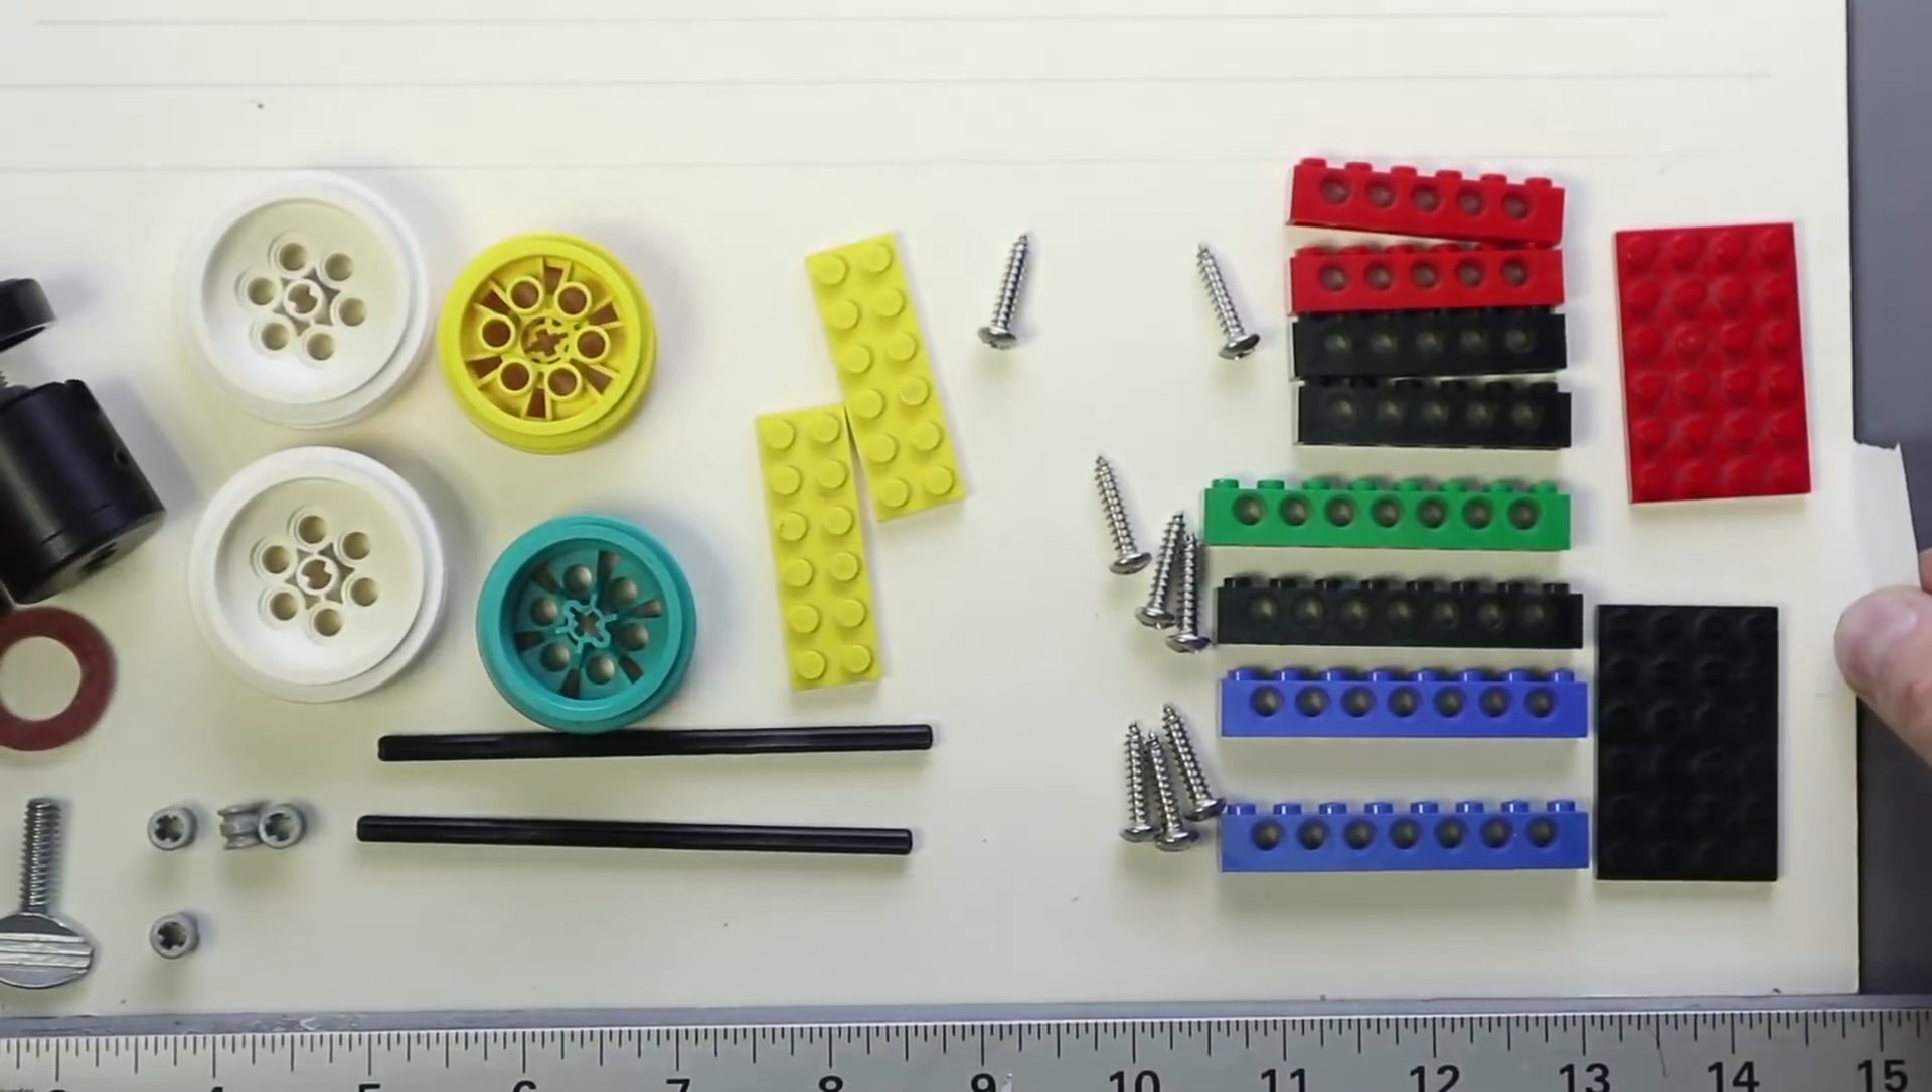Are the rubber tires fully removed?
Yes.